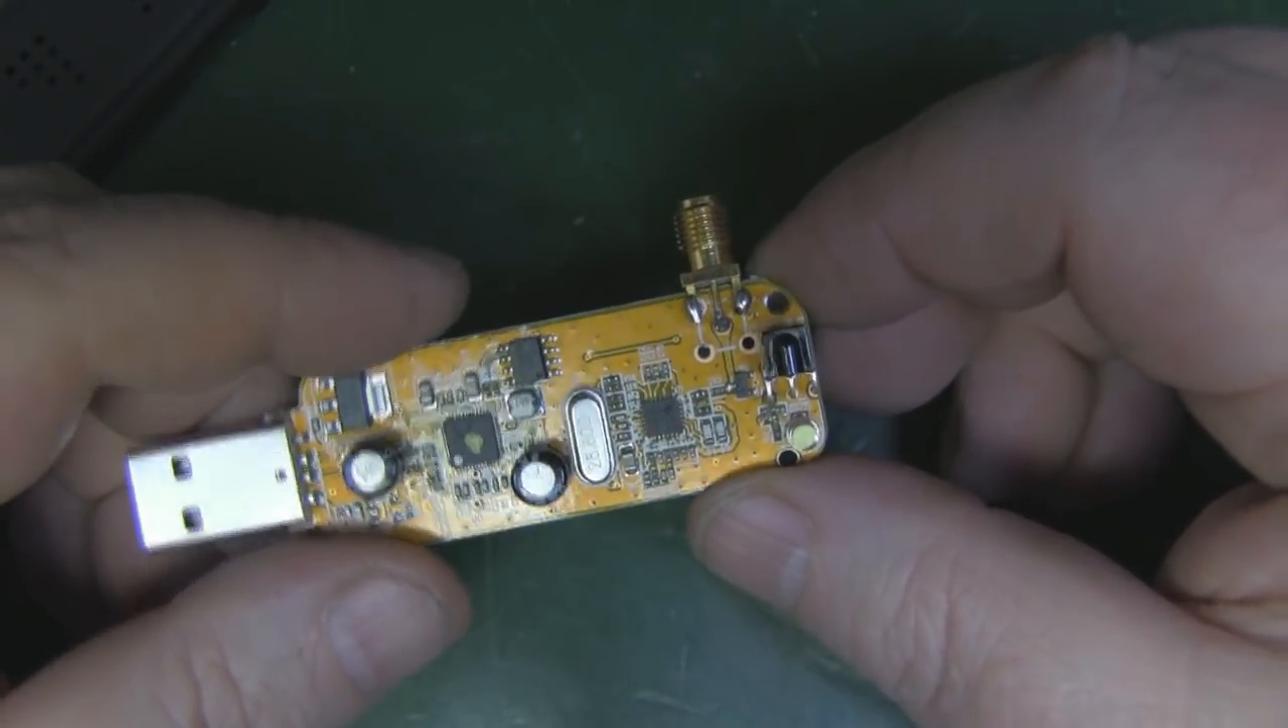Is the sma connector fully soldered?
Yes.